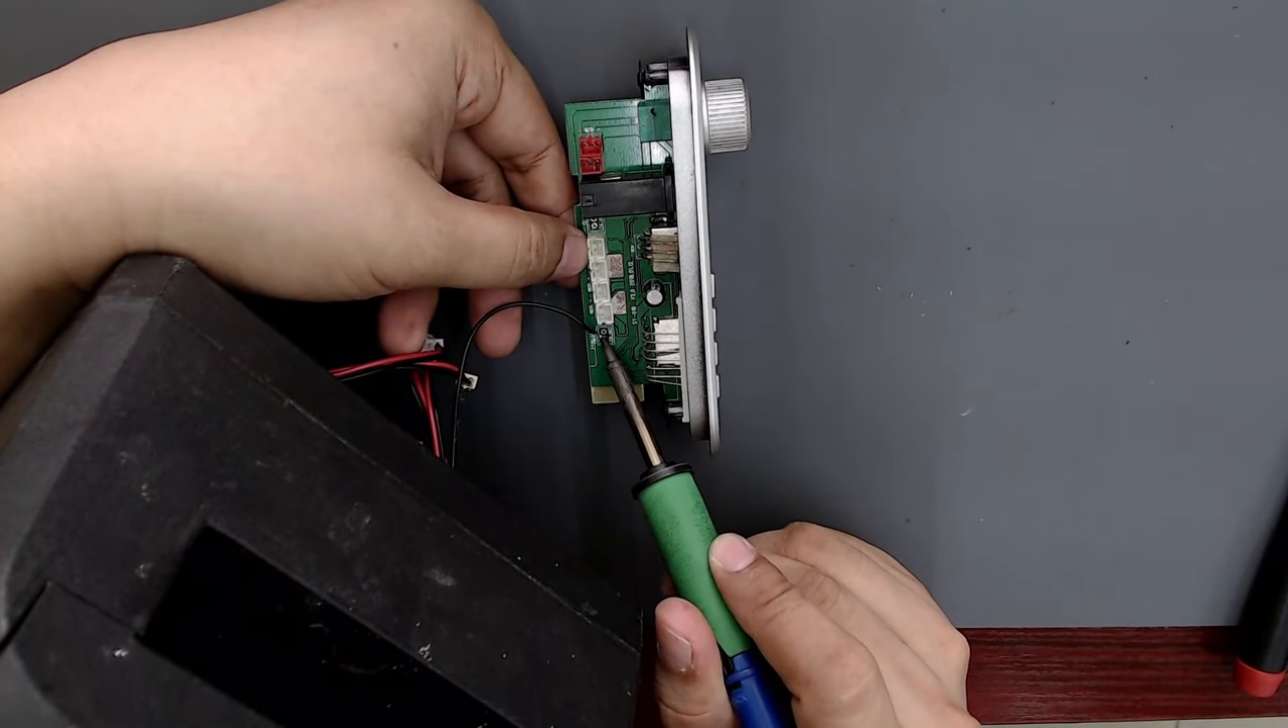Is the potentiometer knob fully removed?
No.